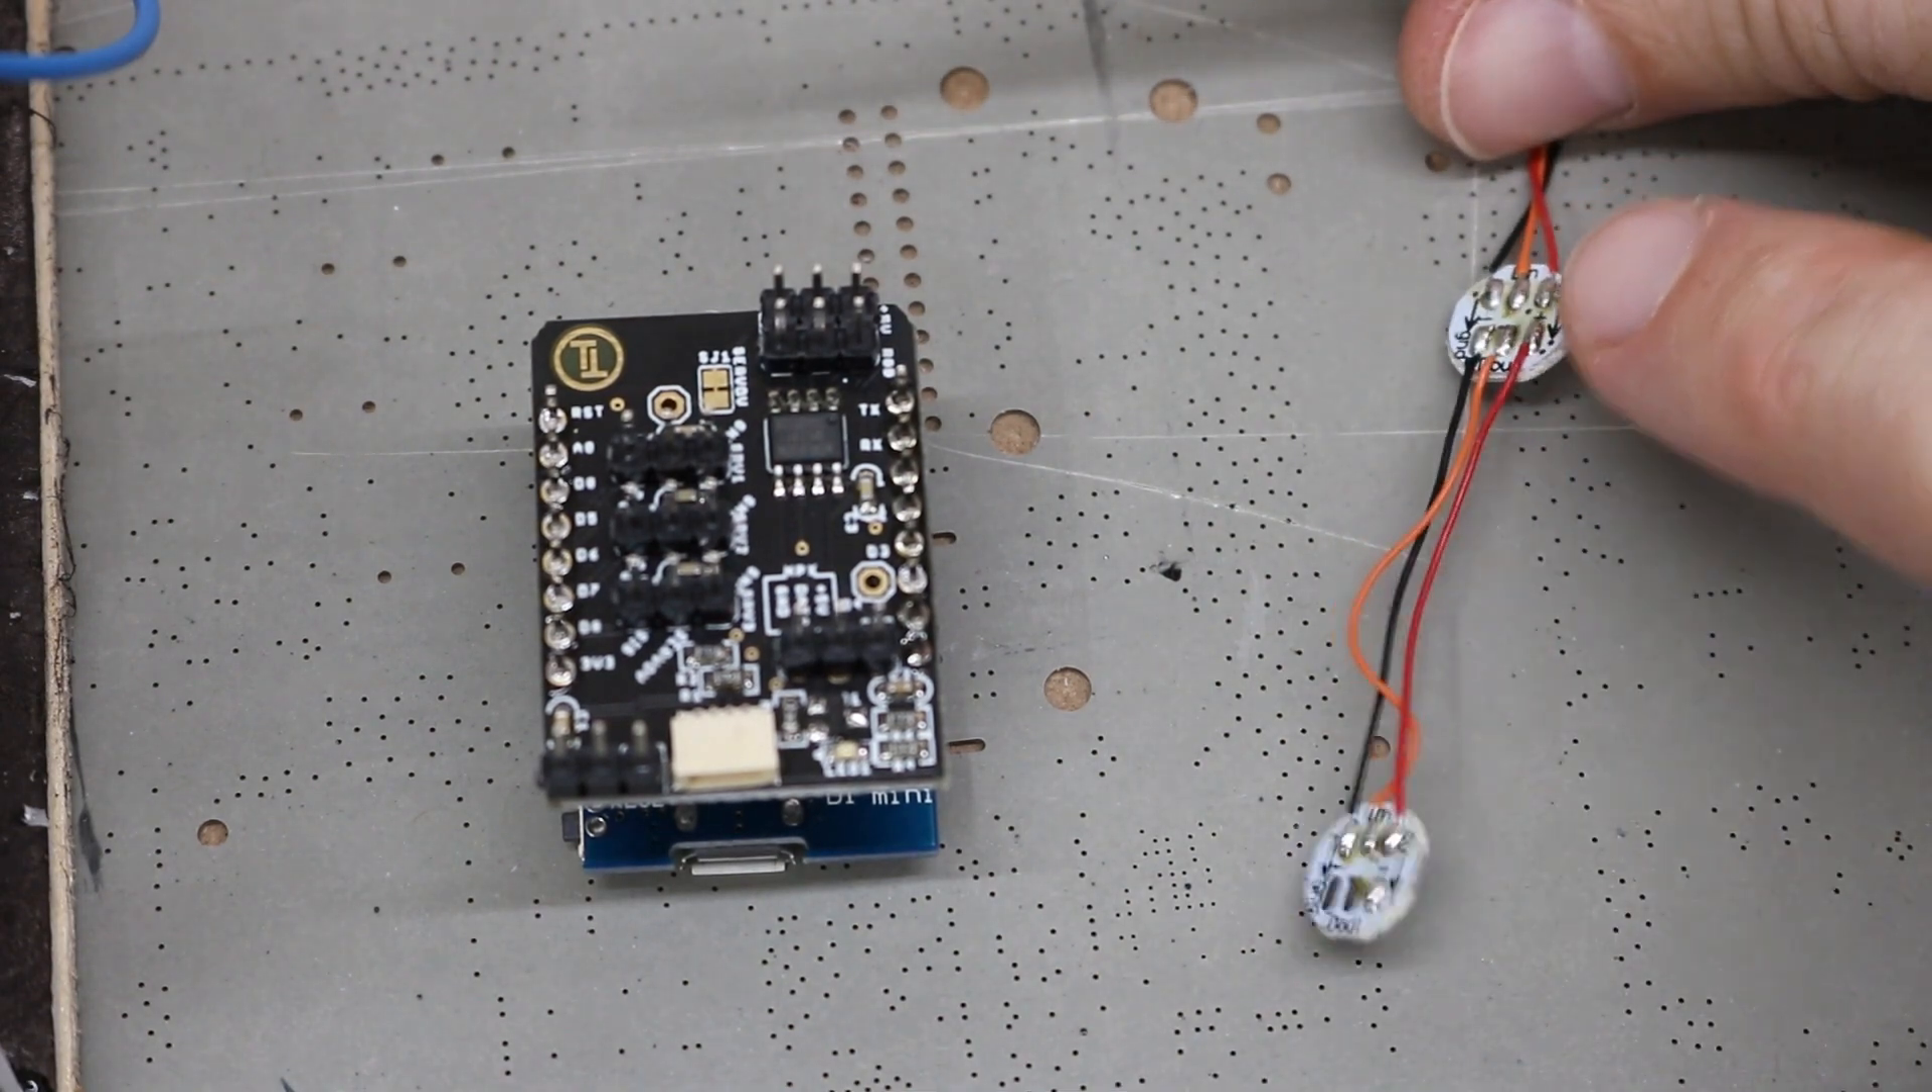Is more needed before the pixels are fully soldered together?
No.